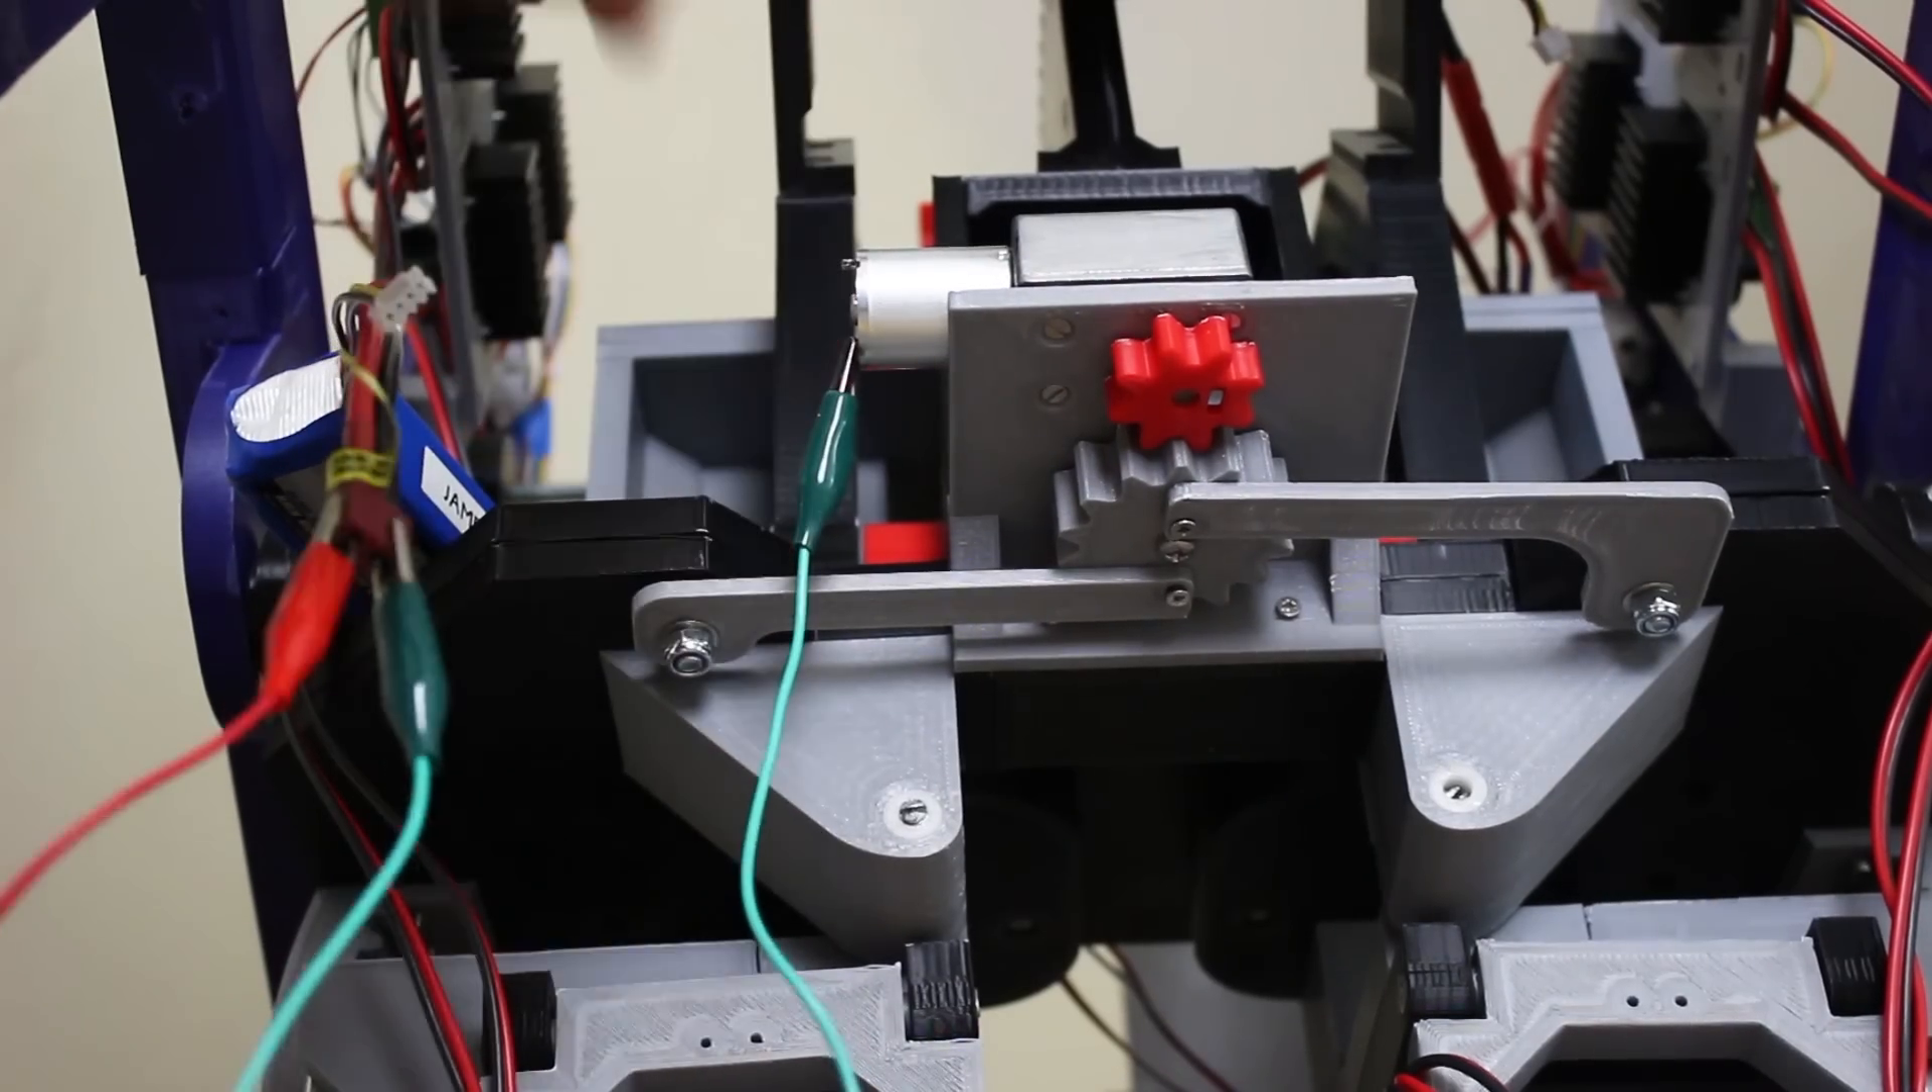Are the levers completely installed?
Yes.